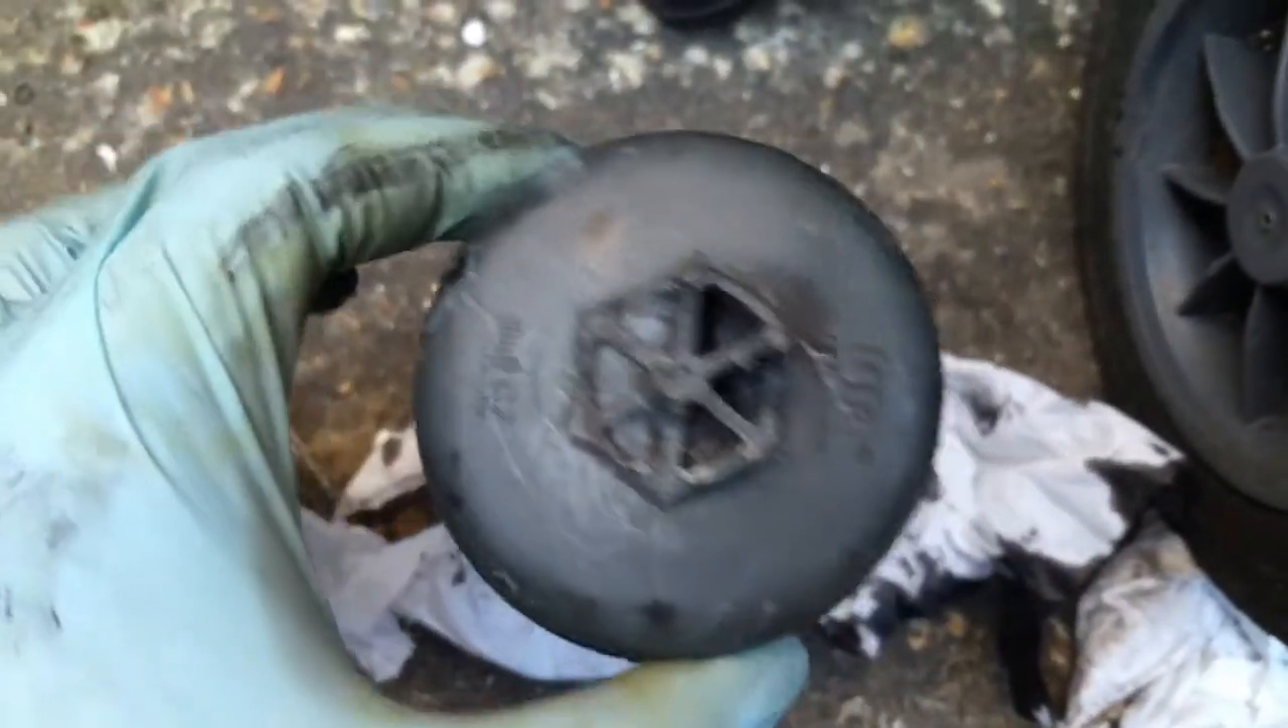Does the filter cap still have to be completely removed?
No.